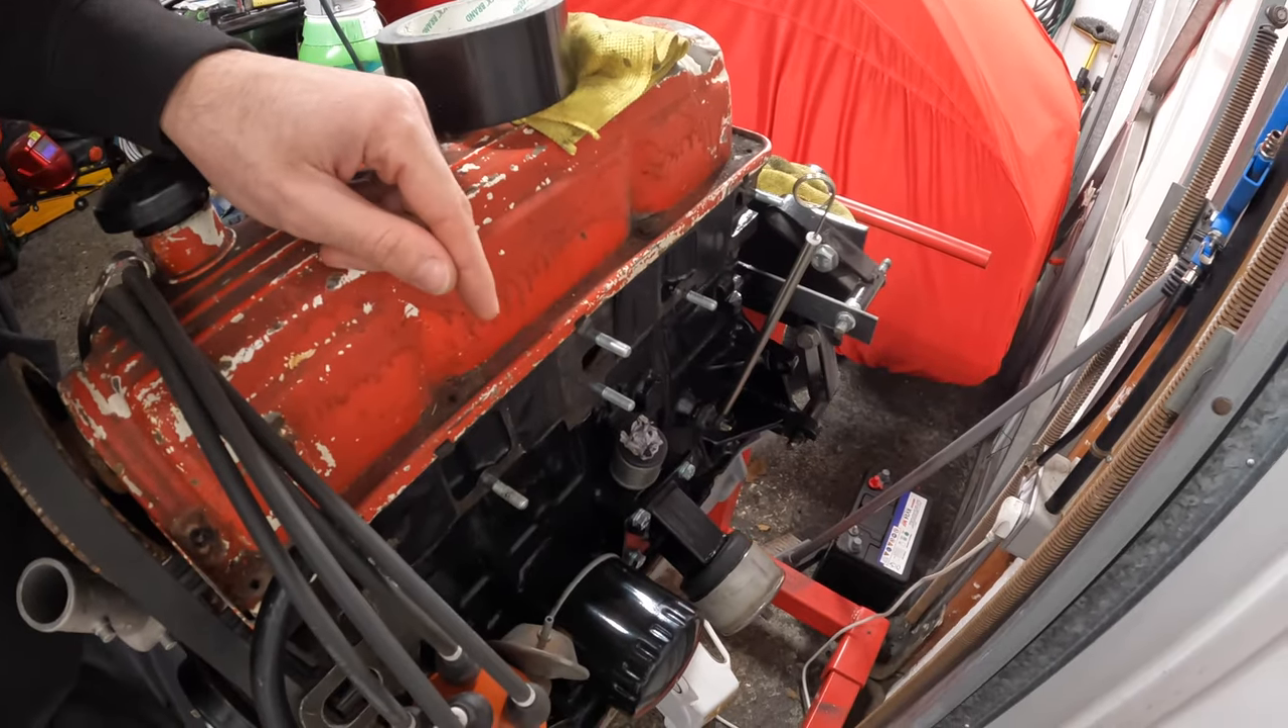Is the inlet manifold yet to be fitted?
Yes.